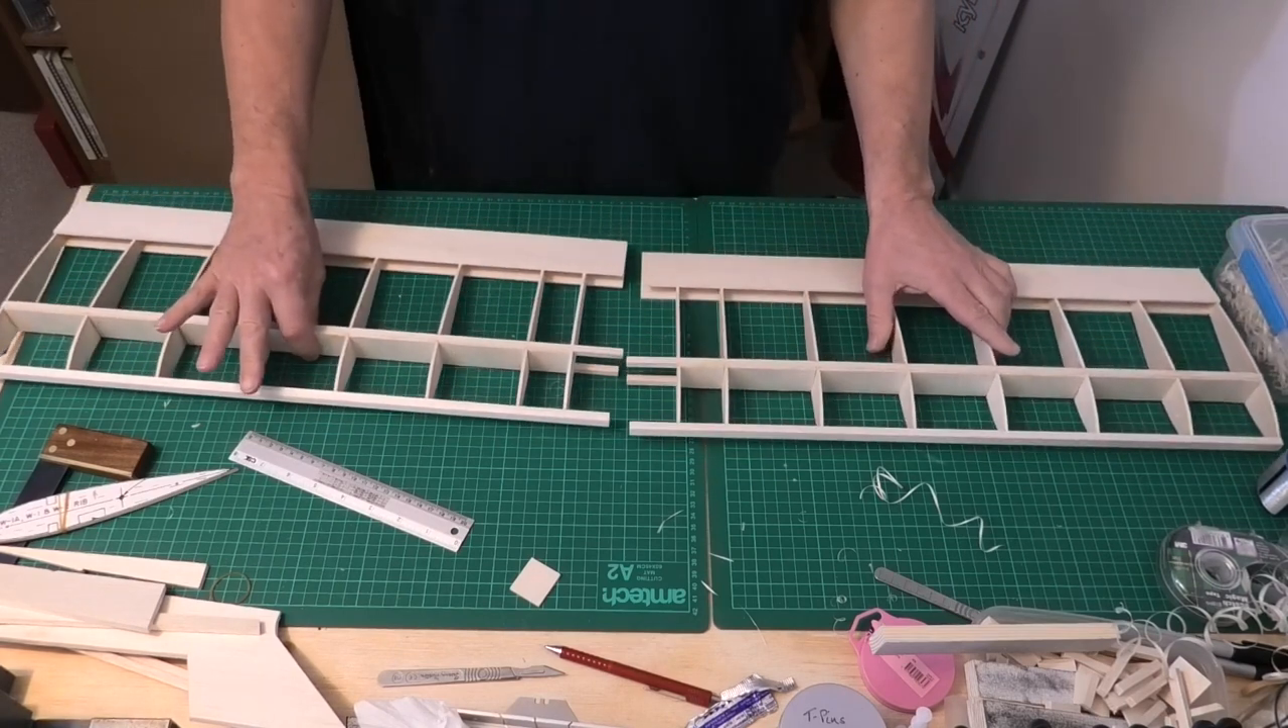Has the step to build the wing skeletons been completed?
Yes.